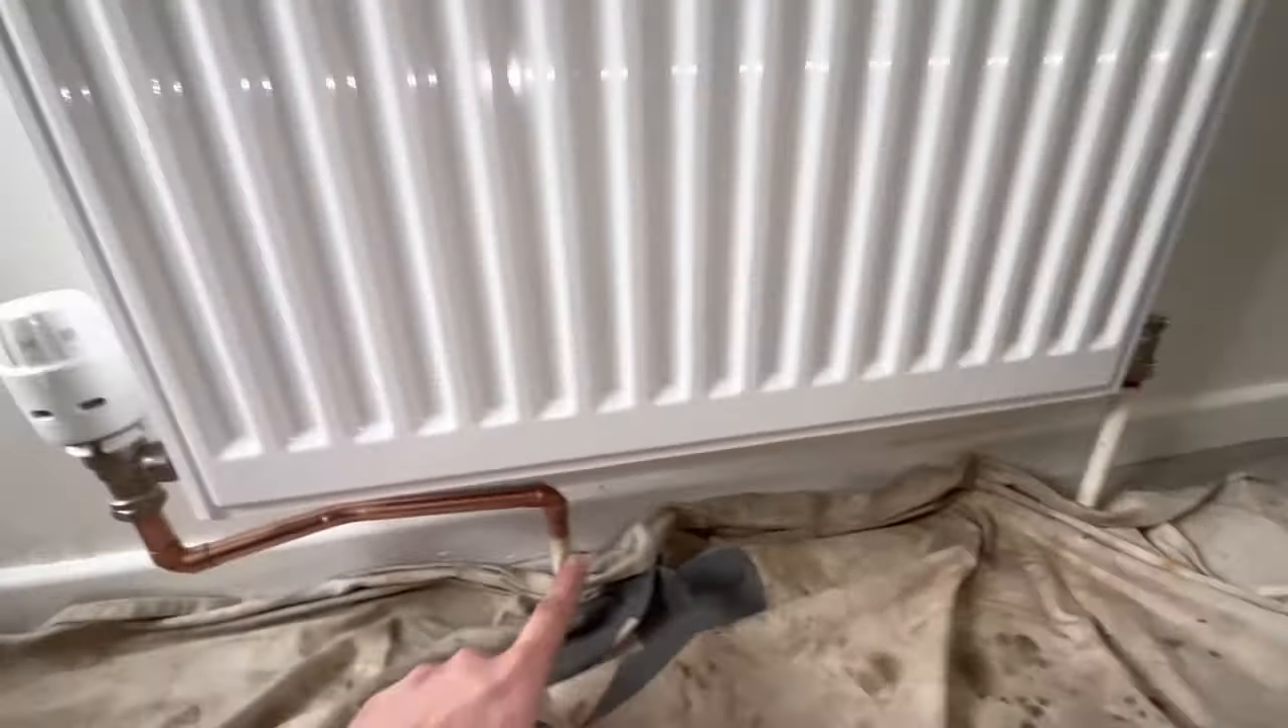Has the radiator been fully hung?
Yes.